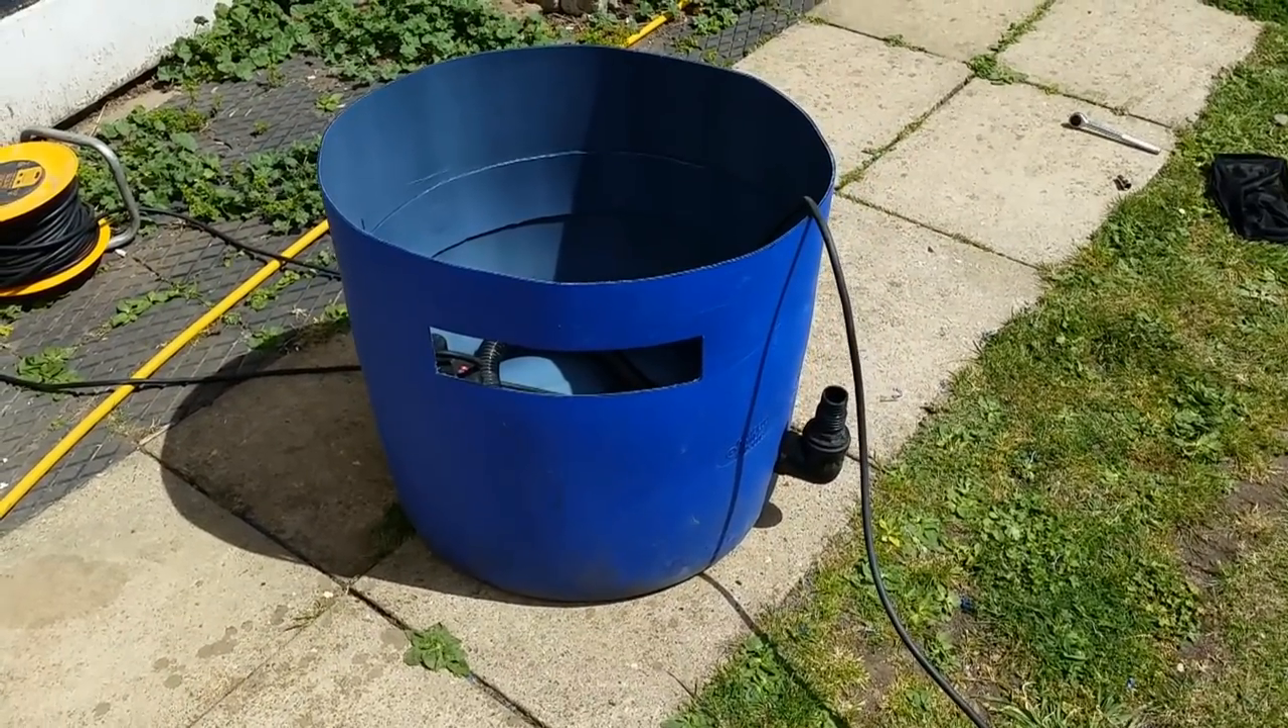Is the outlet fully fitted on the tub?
Yes.